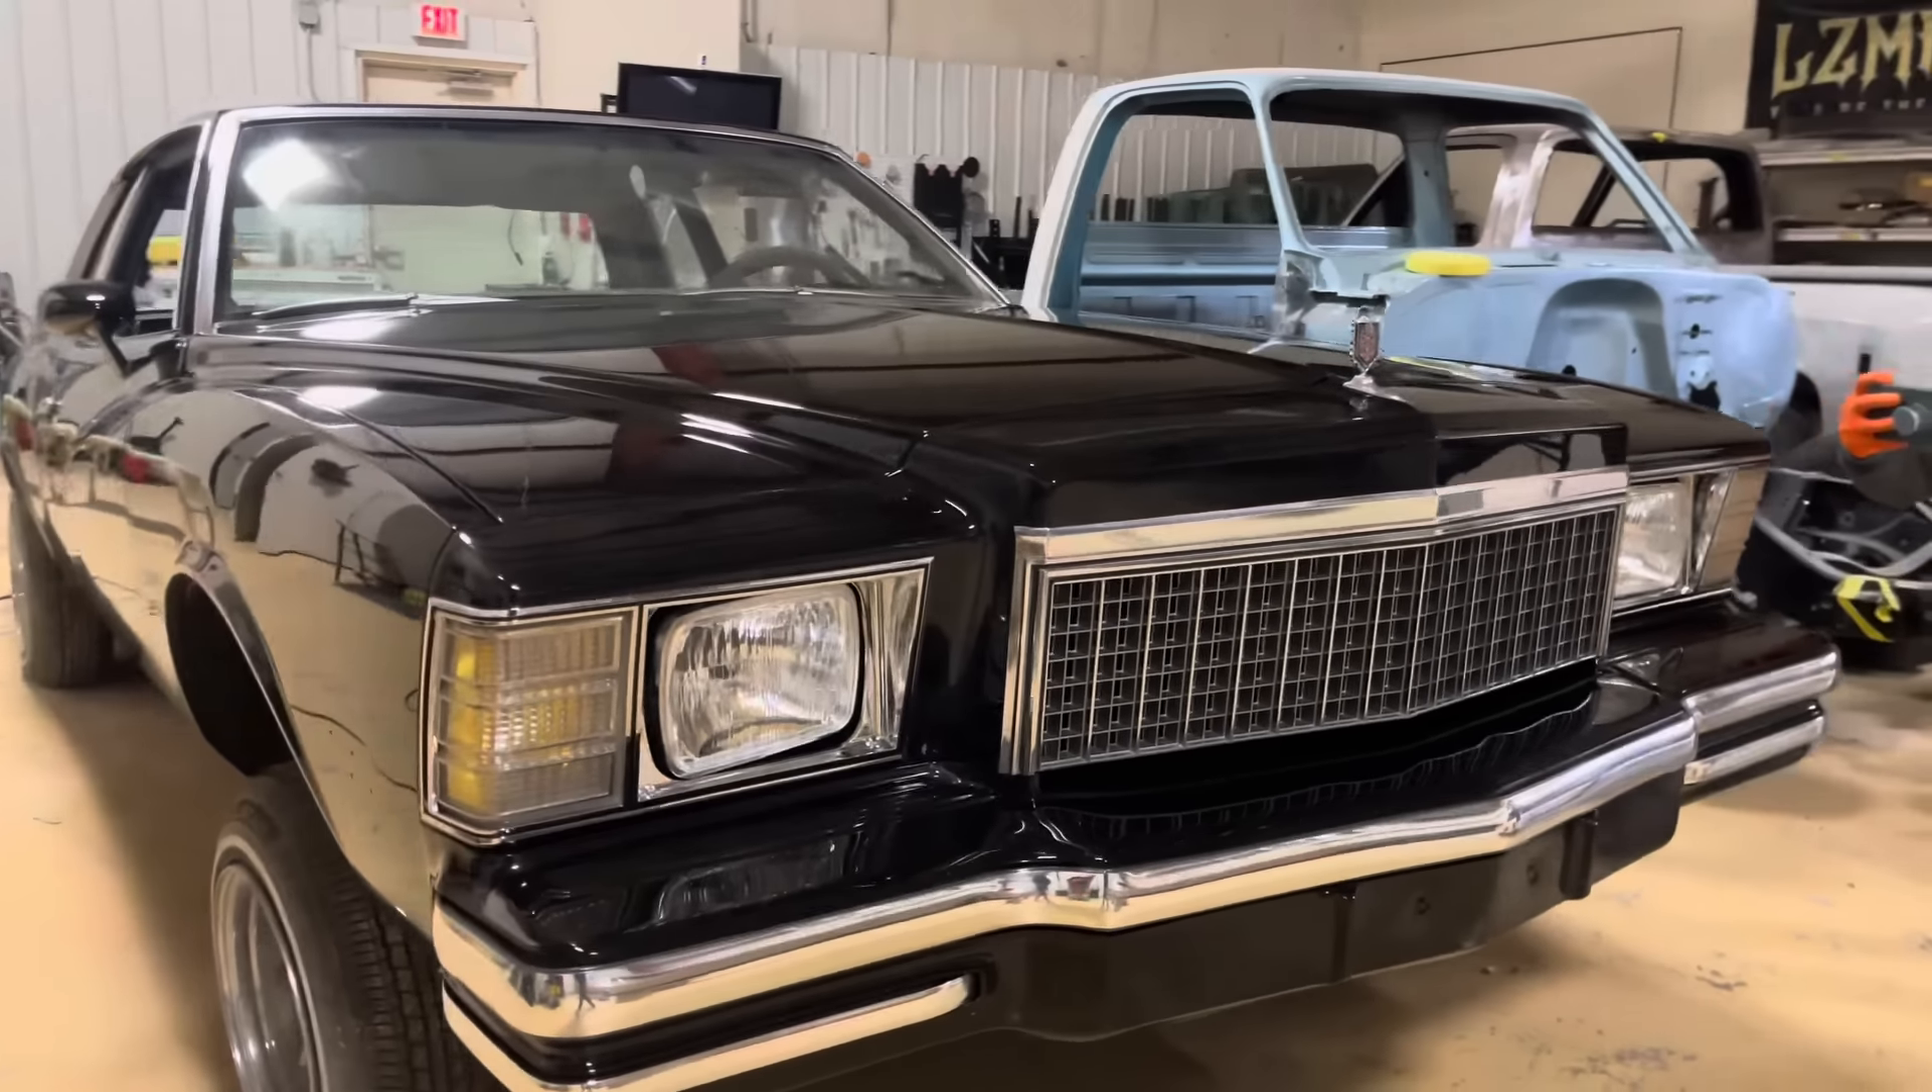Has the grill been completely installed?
Yes.